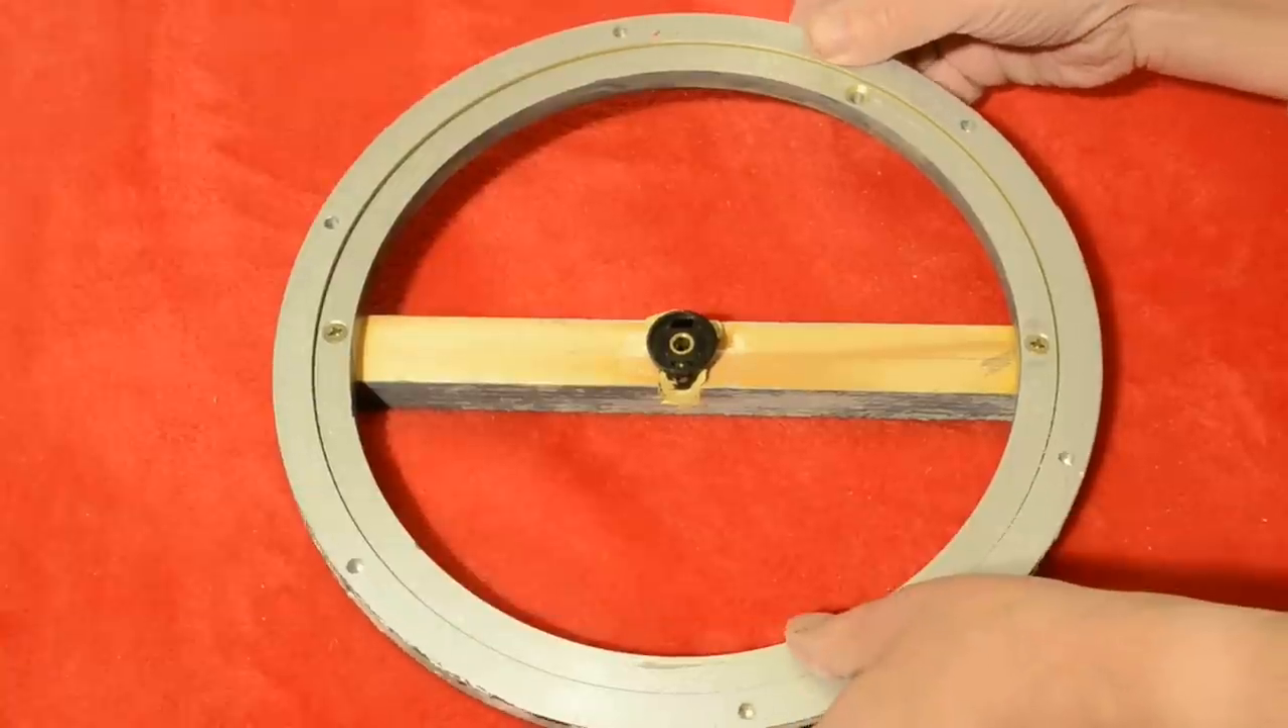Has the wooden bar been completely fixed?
Yes.